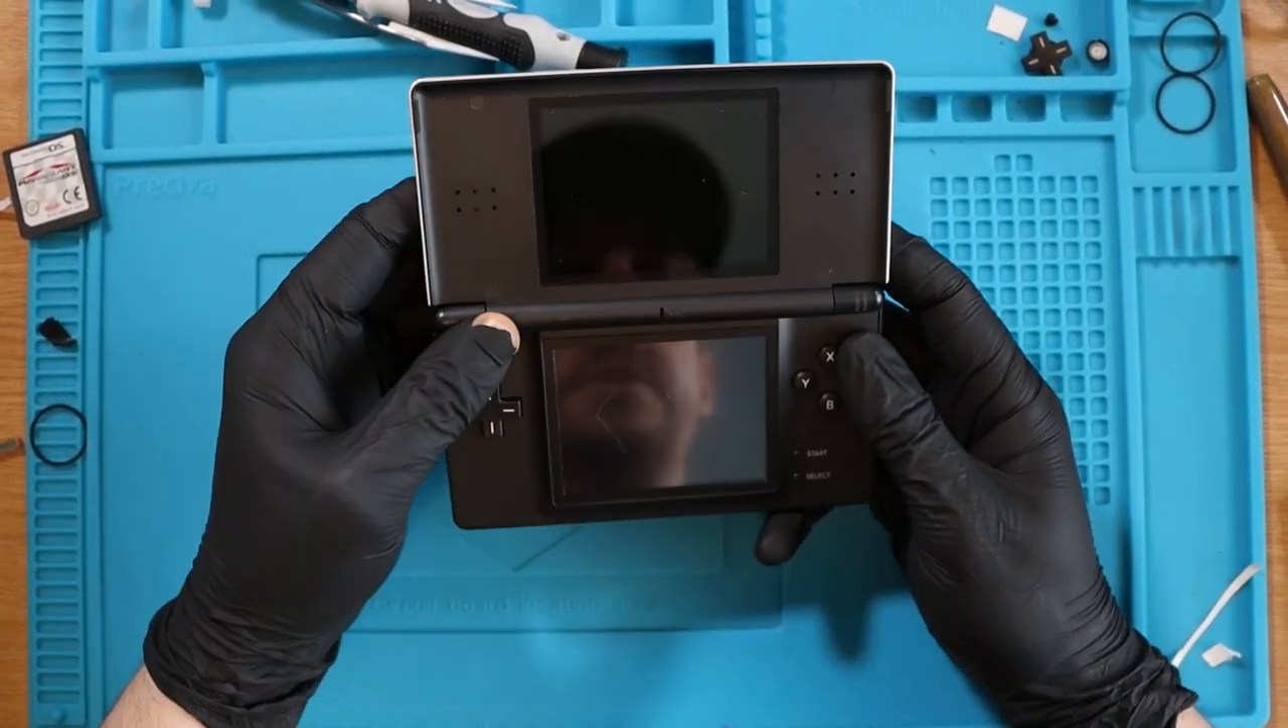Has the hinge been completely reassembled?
Yes.